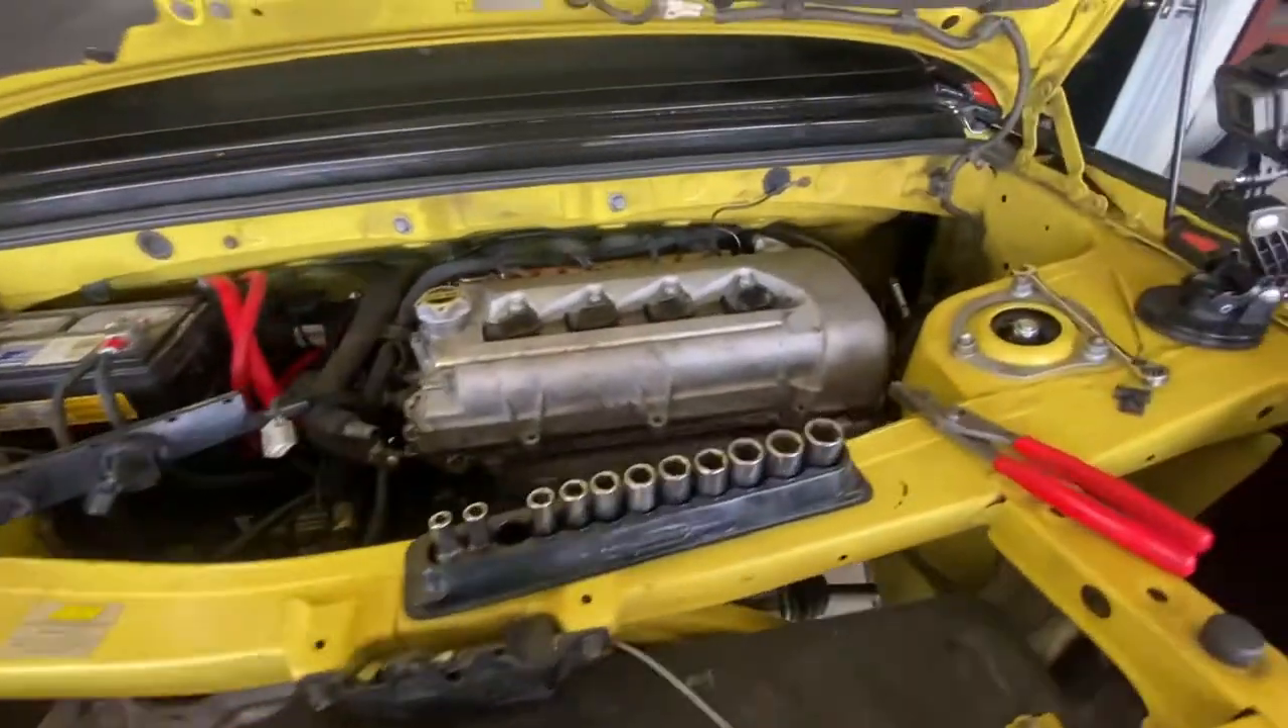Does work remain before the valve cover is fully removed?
Yes.